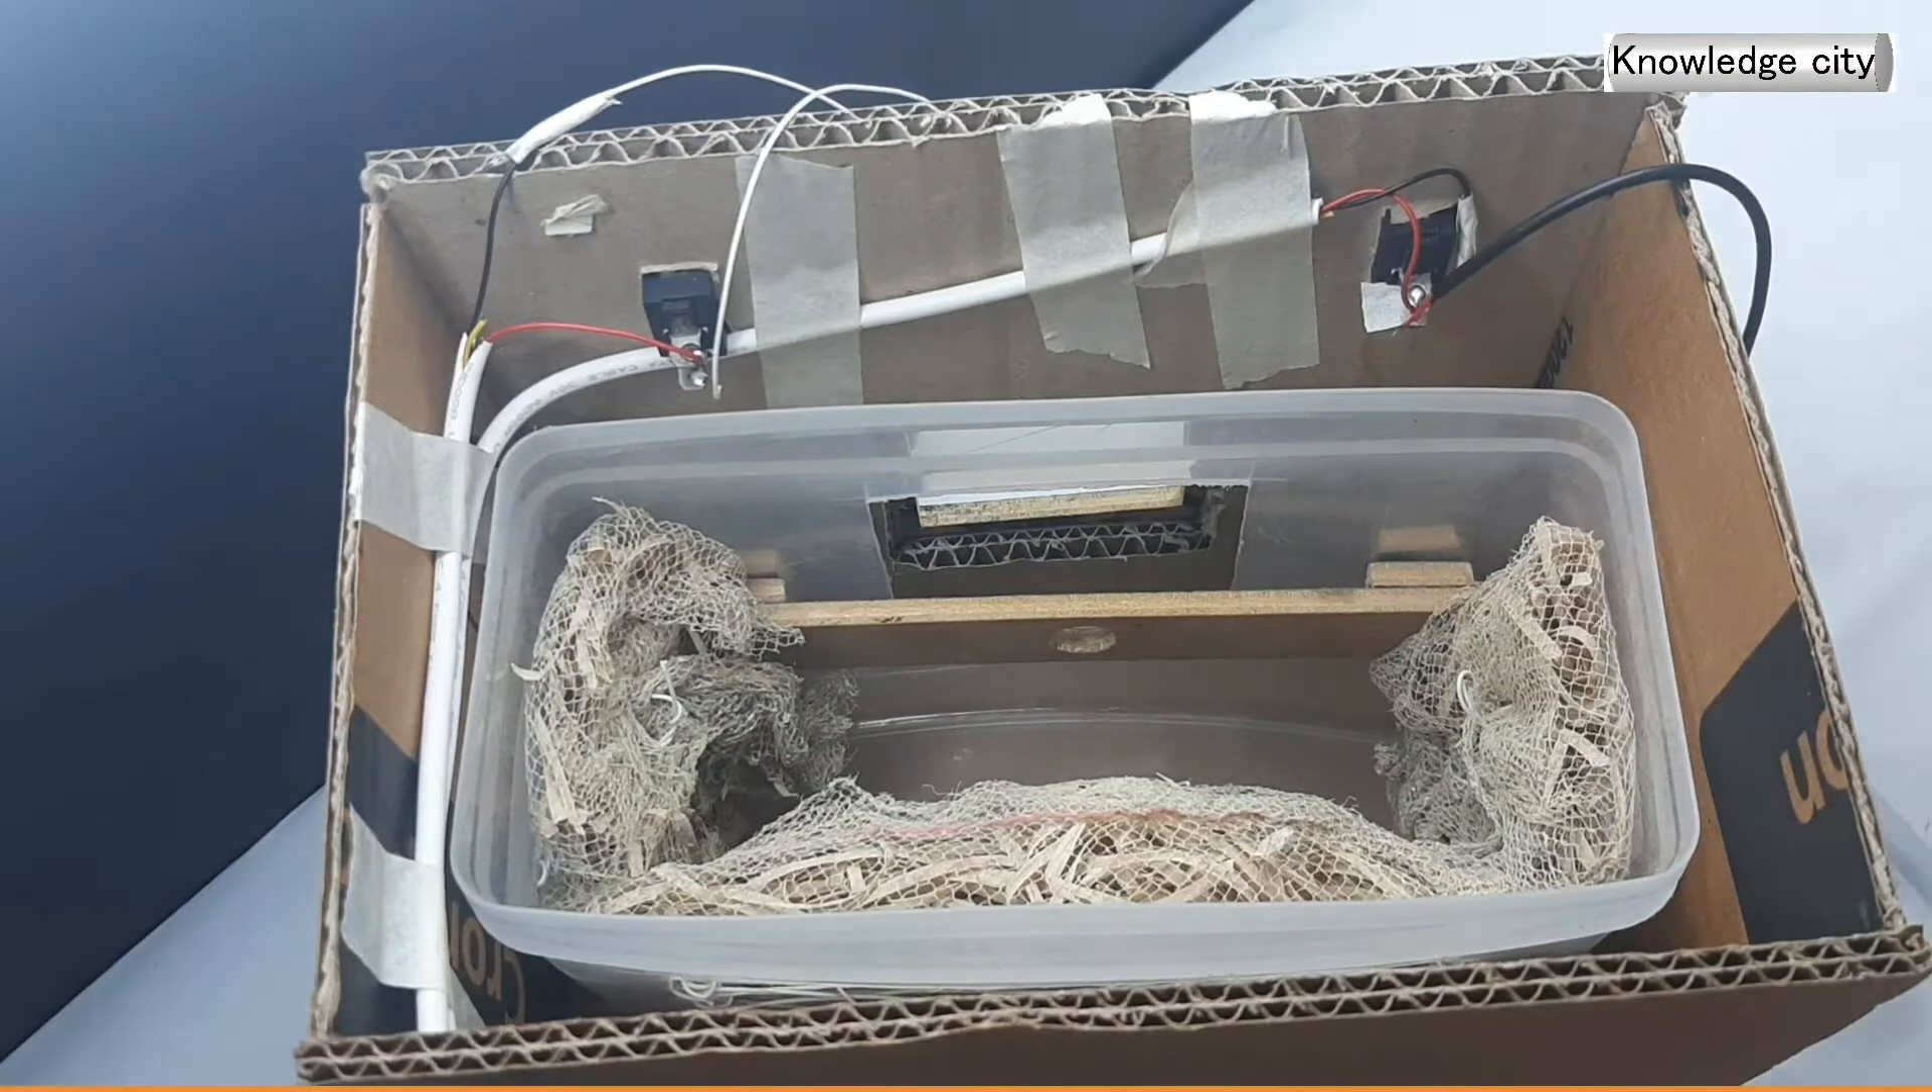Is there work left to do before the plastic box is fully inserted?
No.